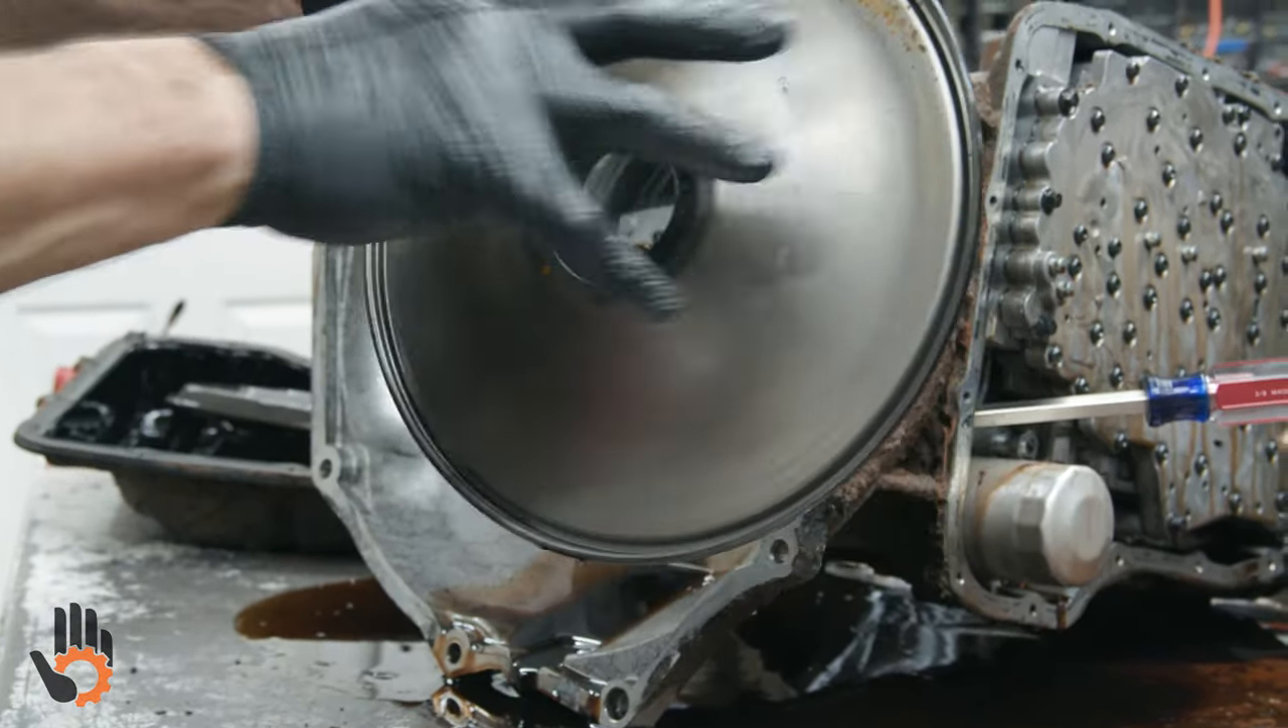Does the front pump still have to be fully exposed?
Yes.